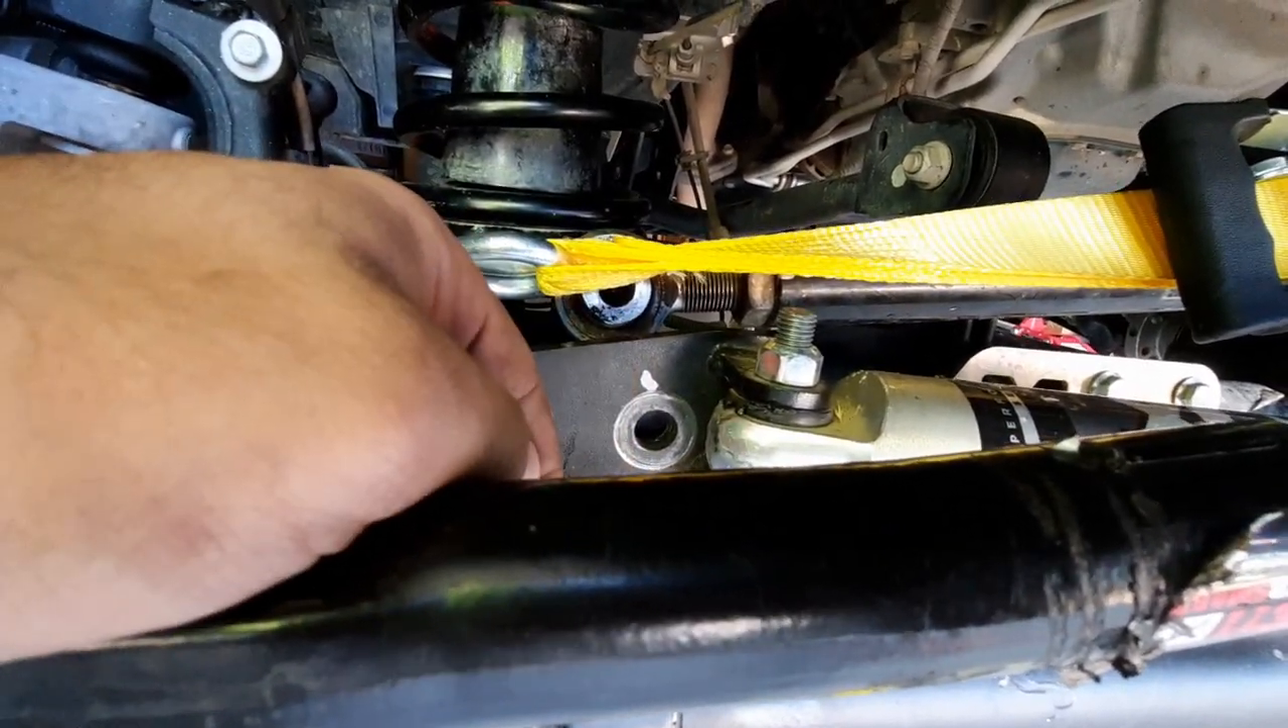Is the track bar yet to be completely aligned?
Yes.